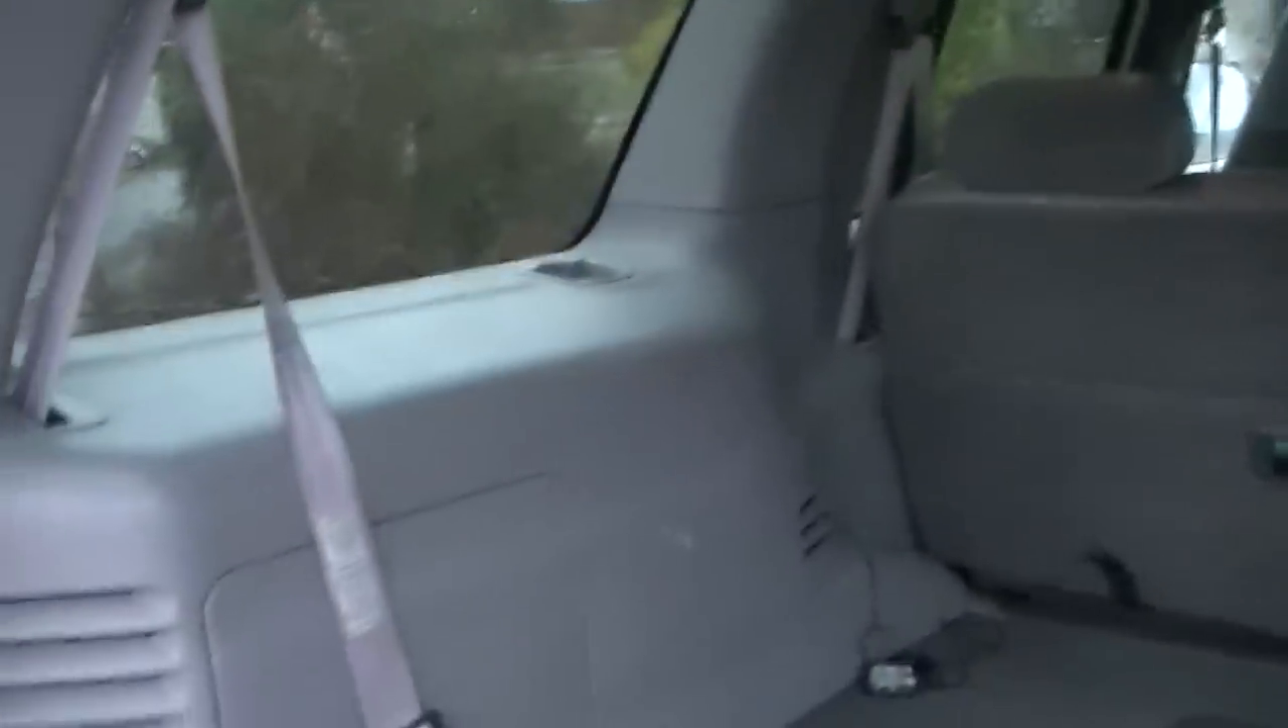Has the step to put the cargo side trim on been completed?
Yes.